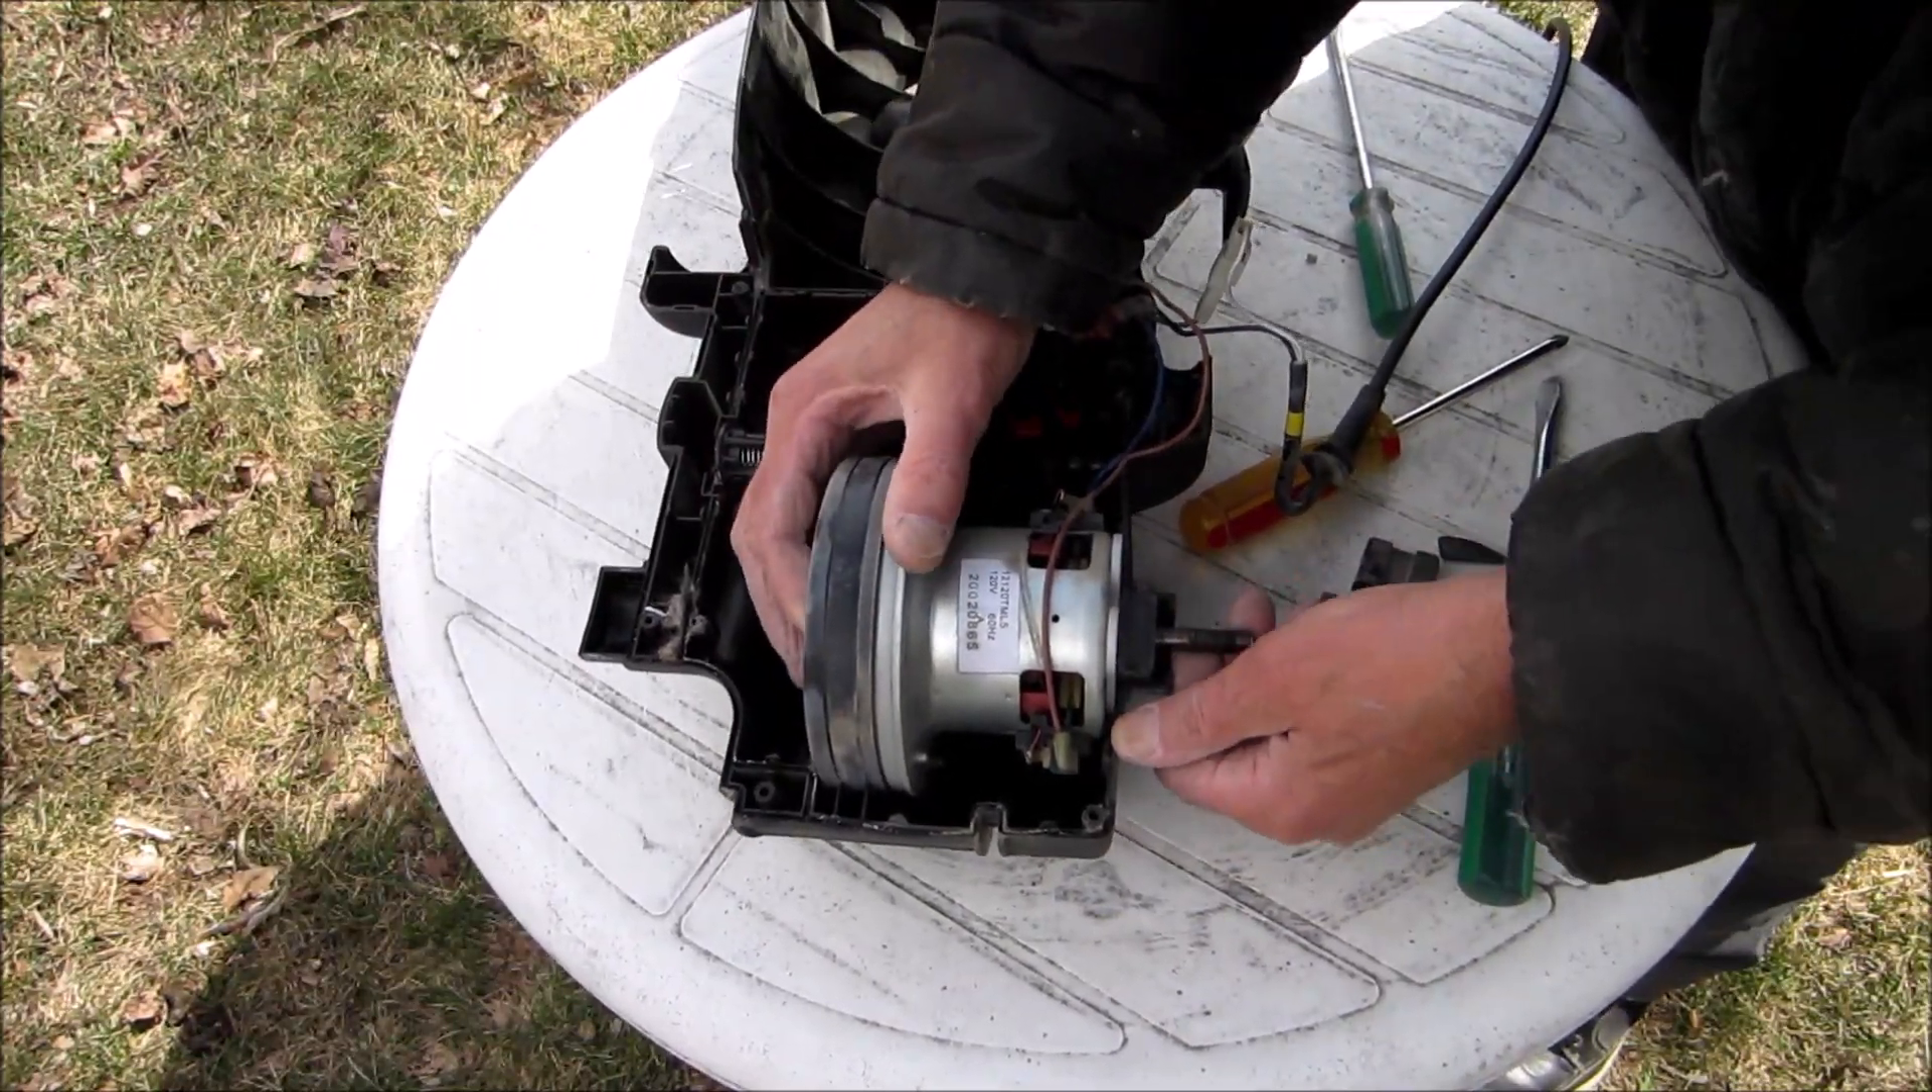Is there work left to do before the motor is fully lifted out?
Yes.